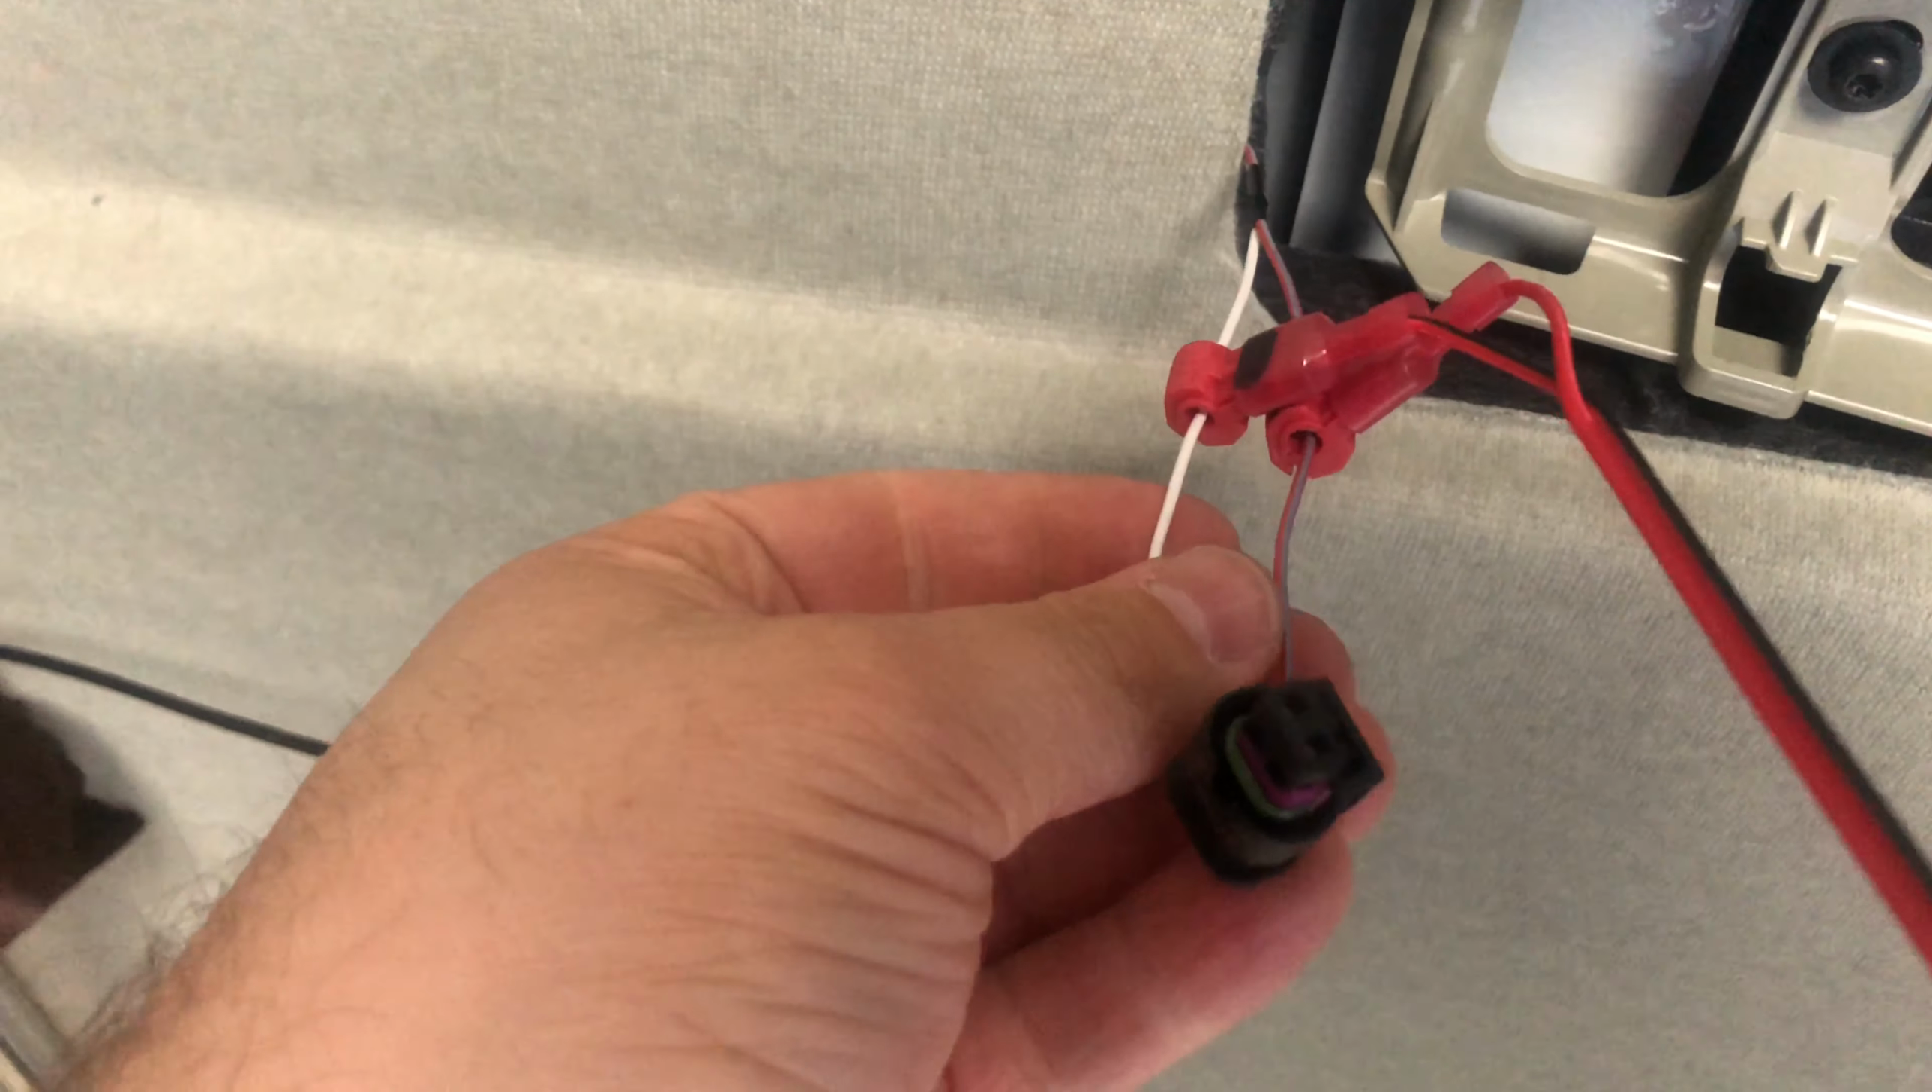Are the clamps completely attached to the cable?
Yes.